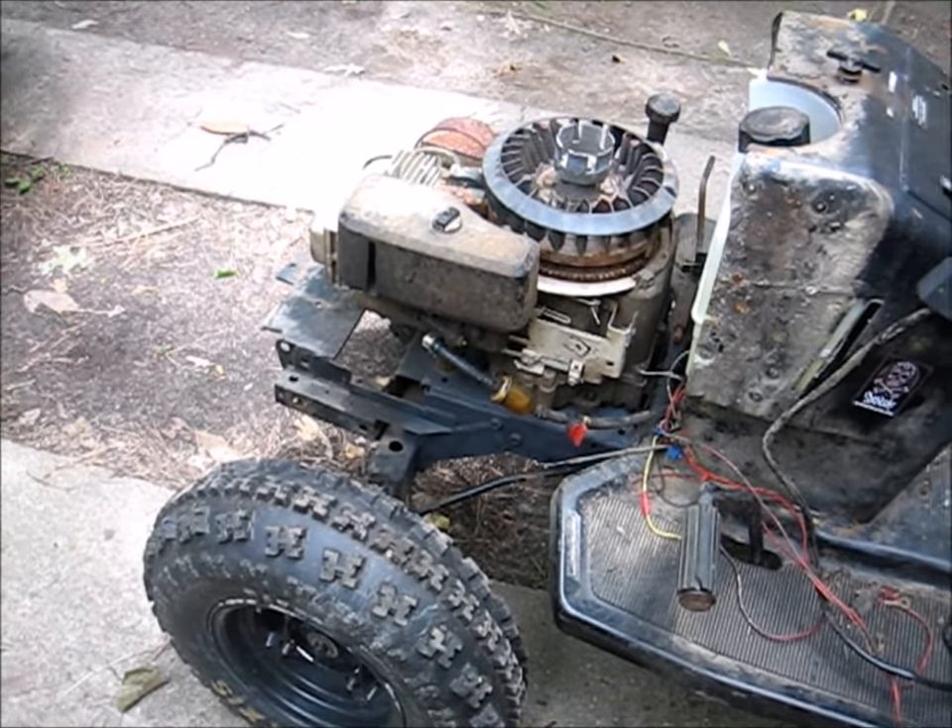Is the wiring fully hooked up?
No.